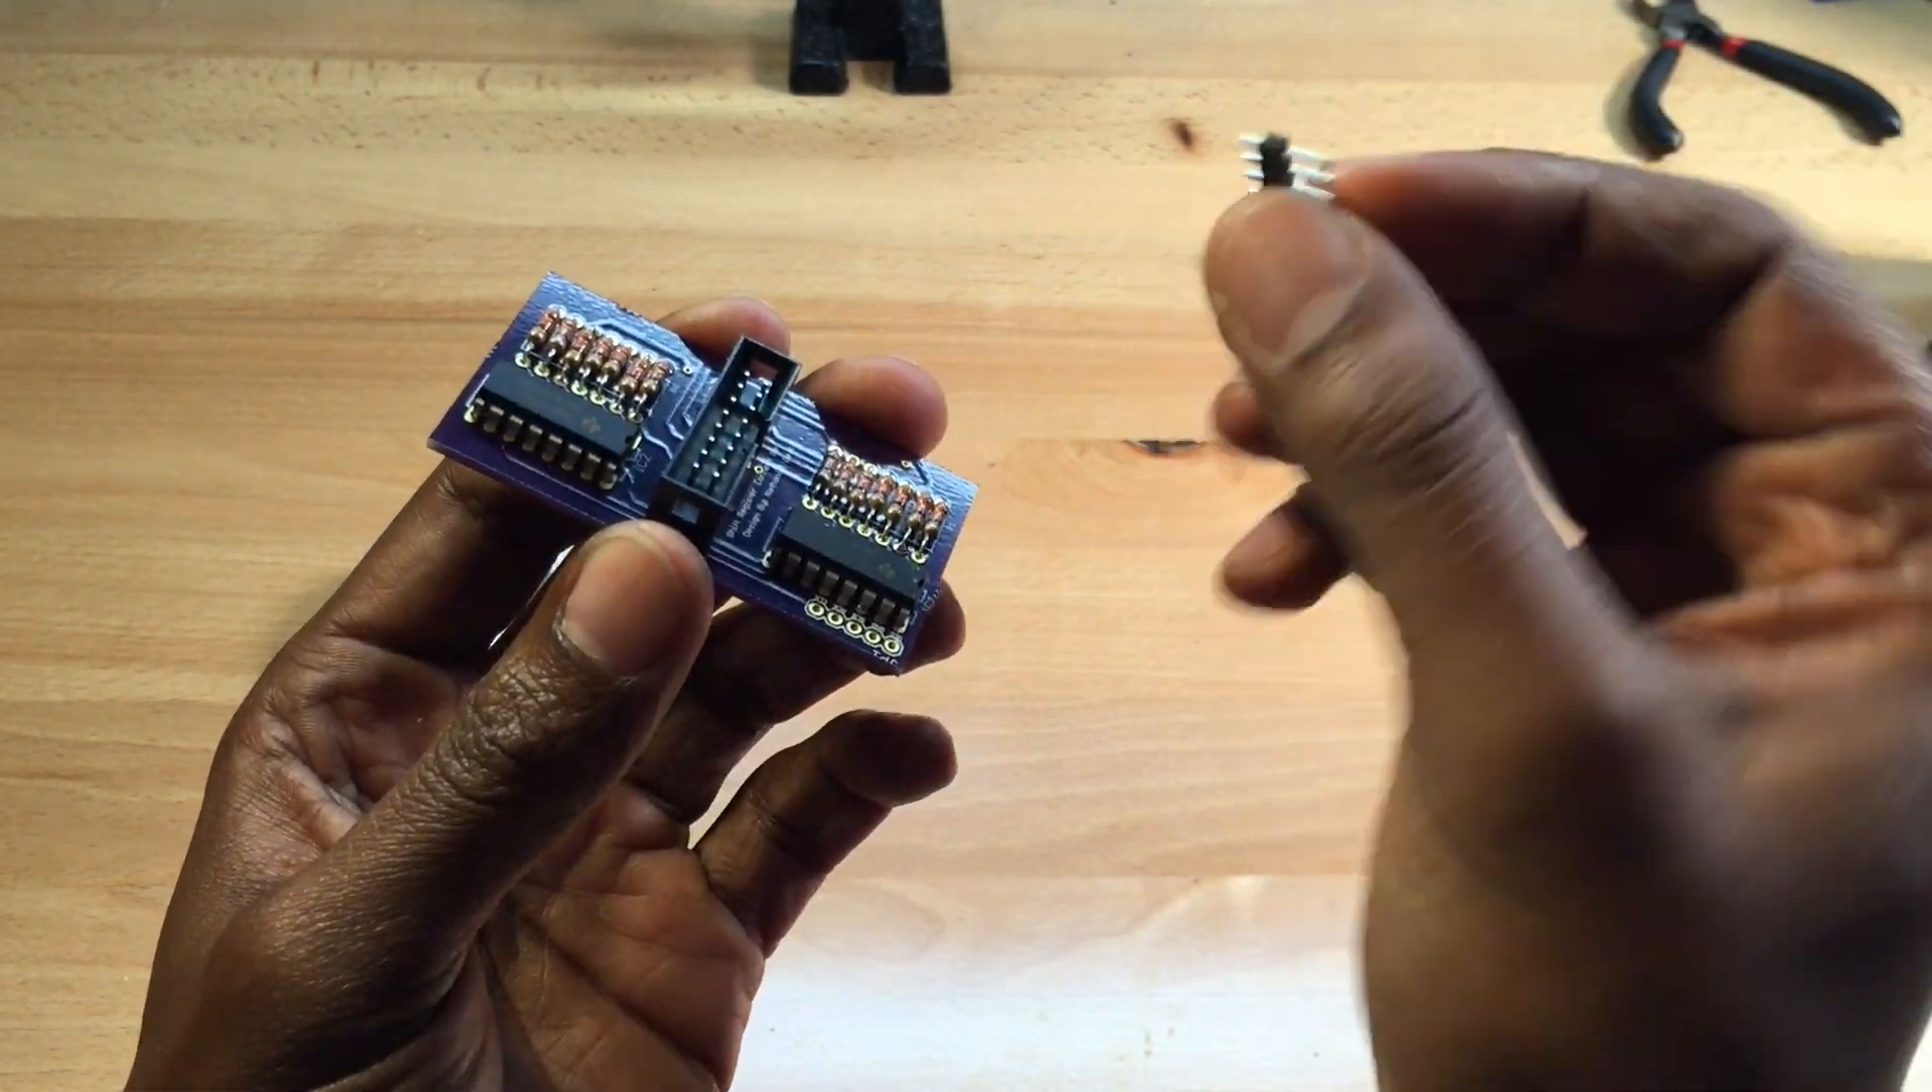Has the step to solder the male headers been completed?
No.